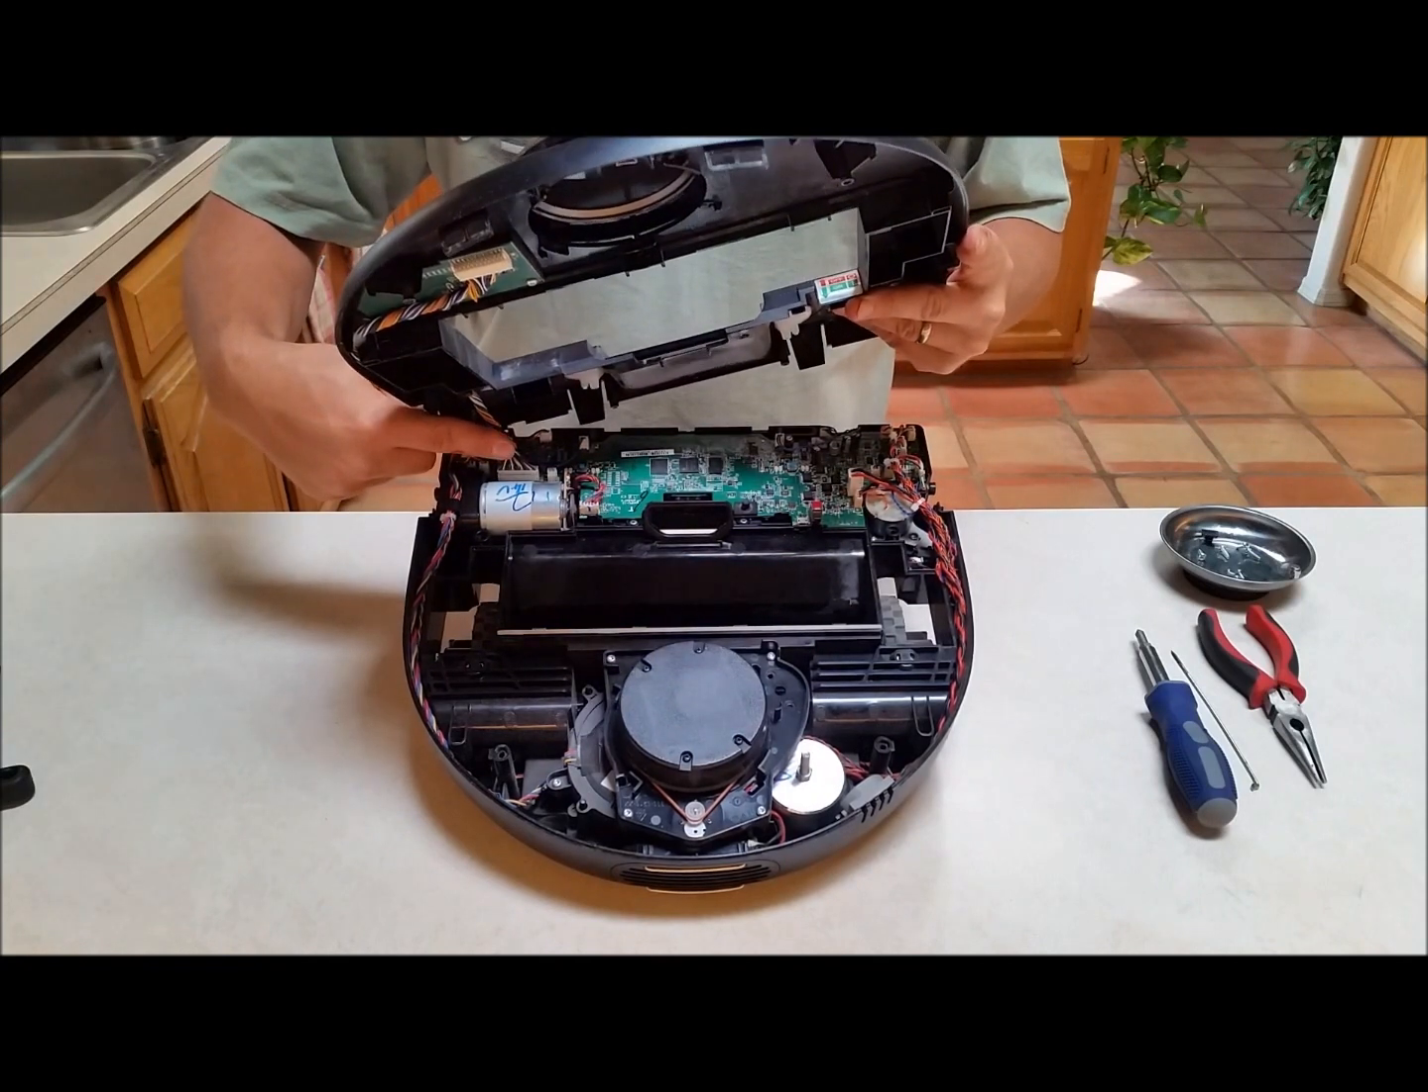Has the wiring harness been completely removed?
No.